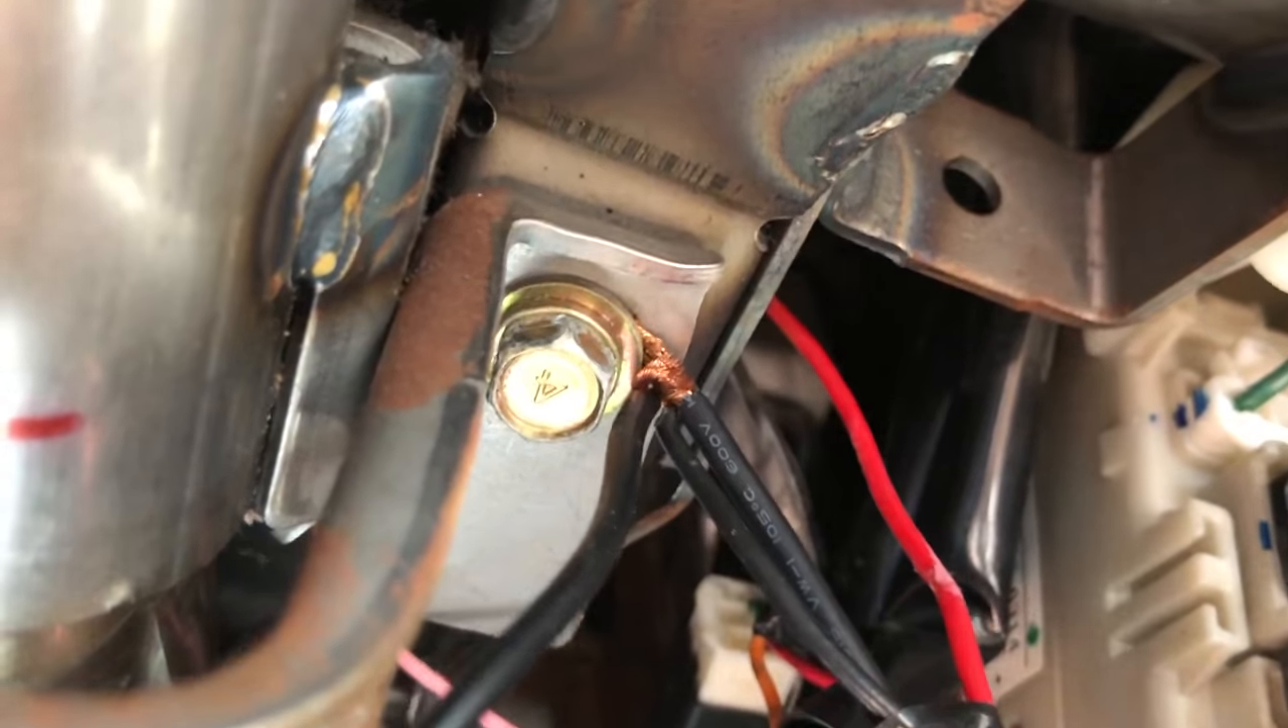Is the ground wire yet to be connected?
No.